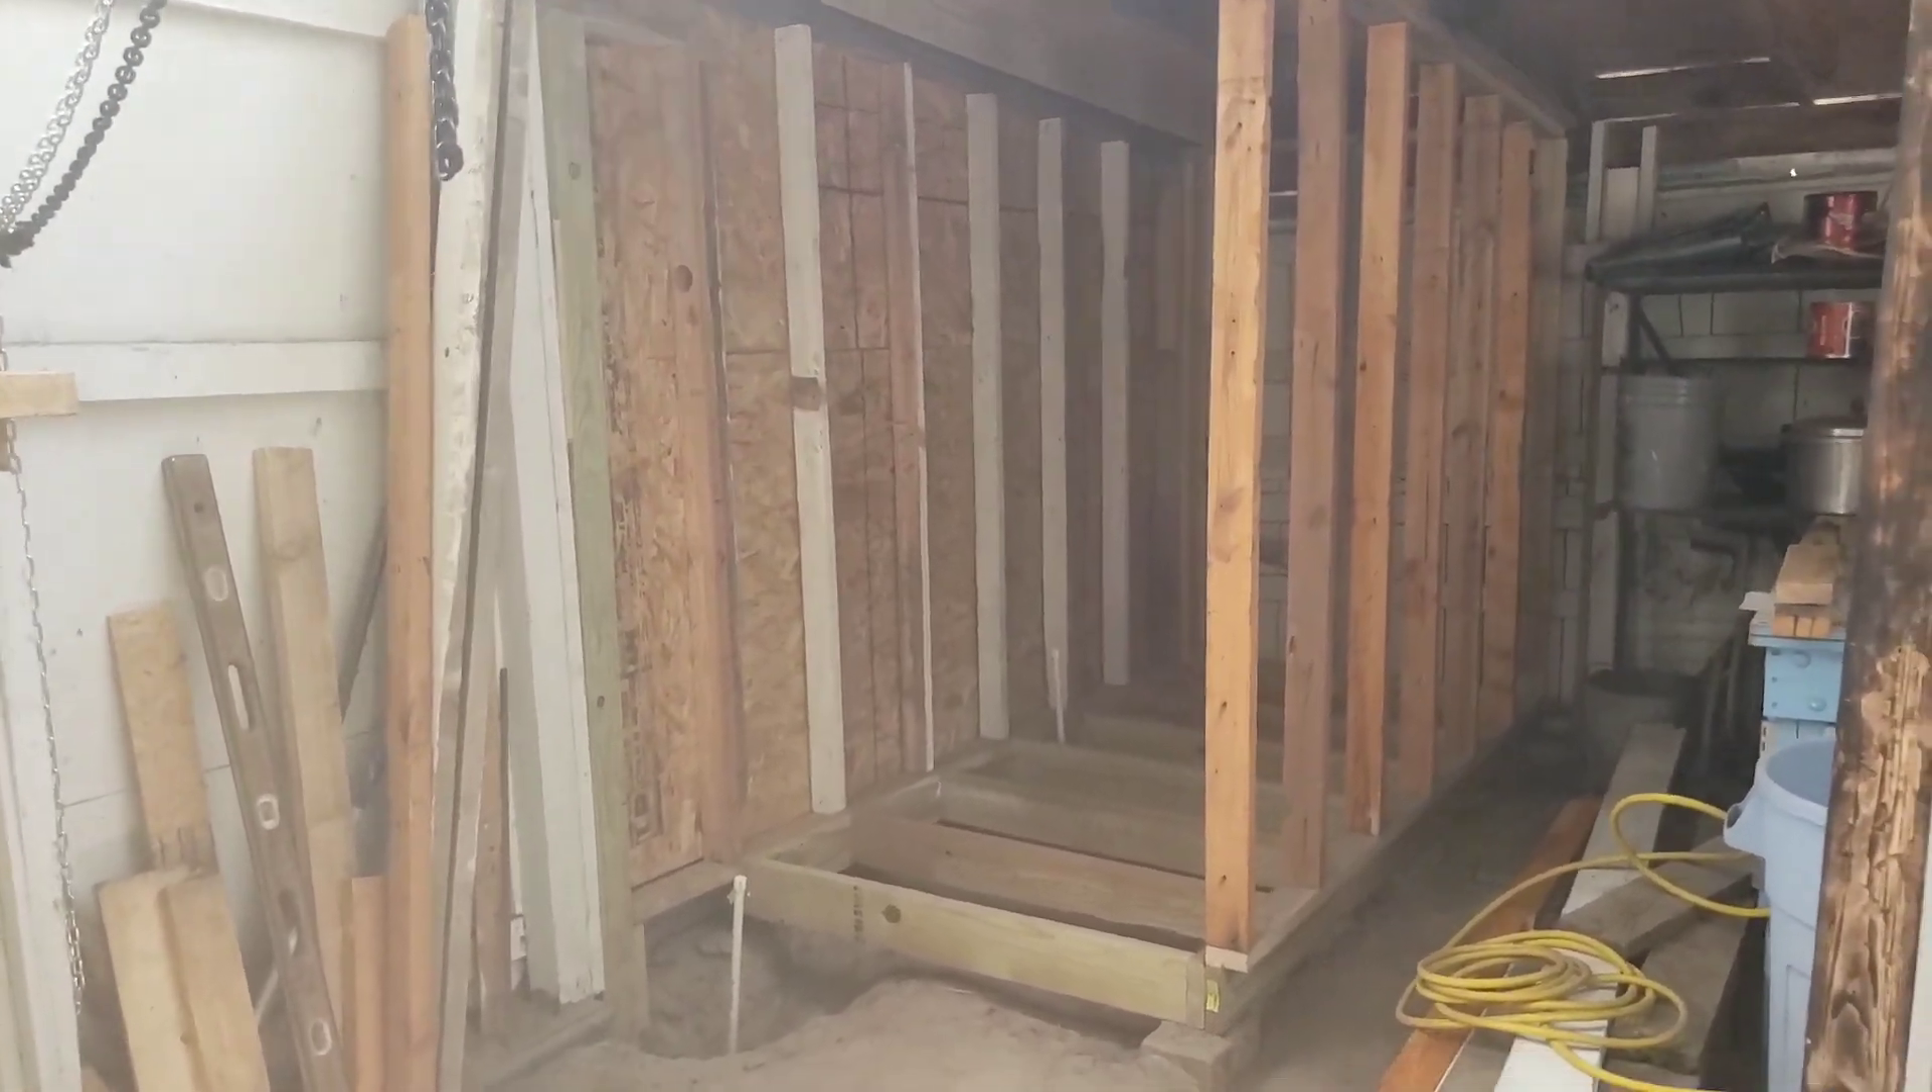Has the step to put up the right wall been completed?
Yes.